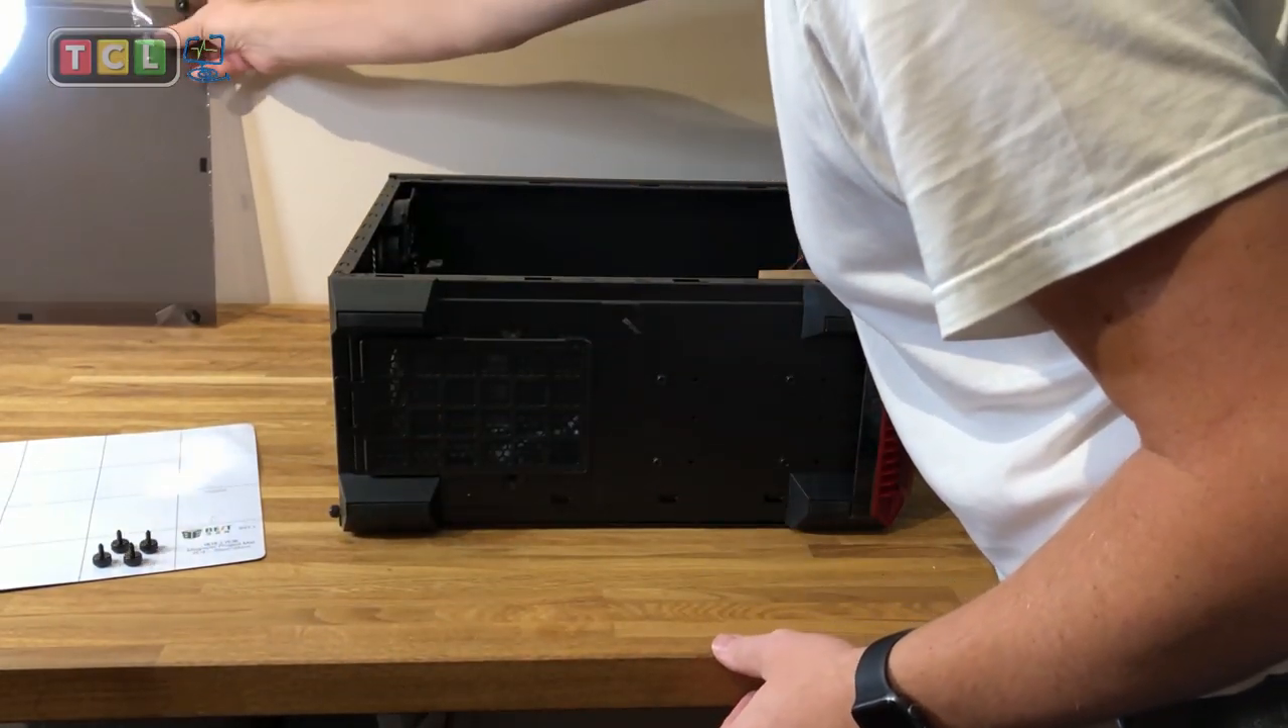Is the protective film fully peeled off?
No.